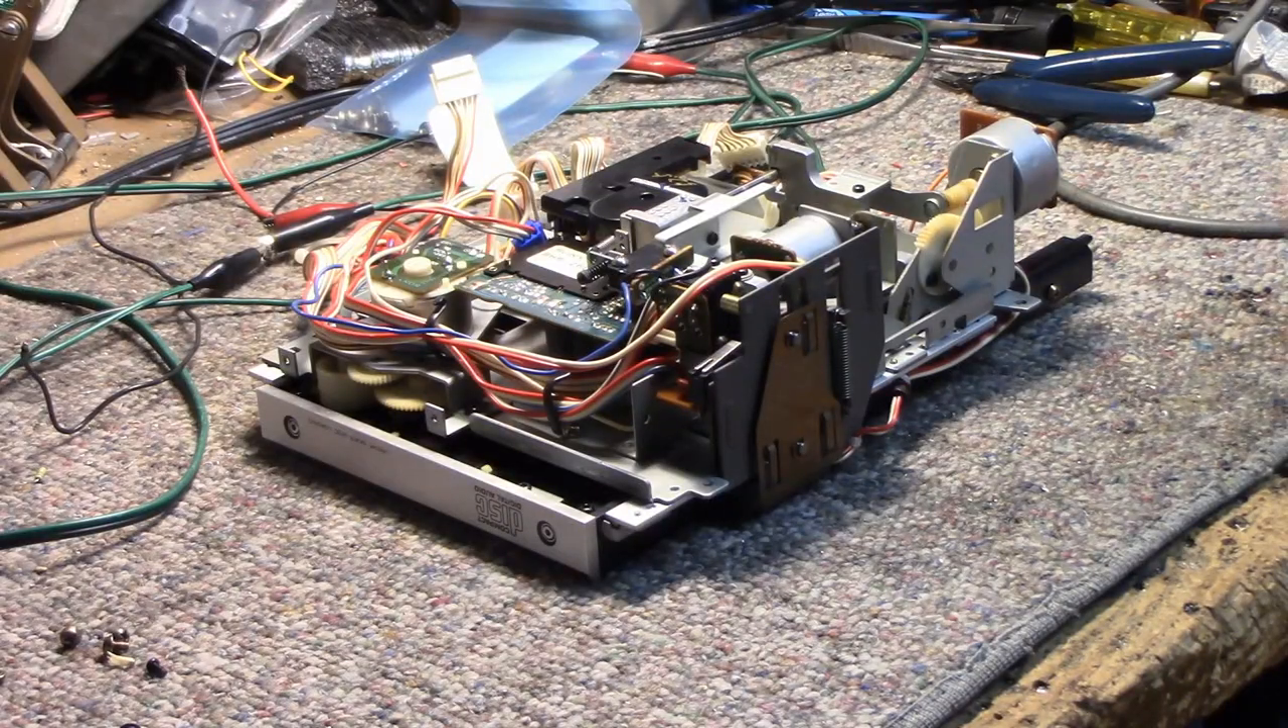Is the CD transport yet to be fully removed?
No.